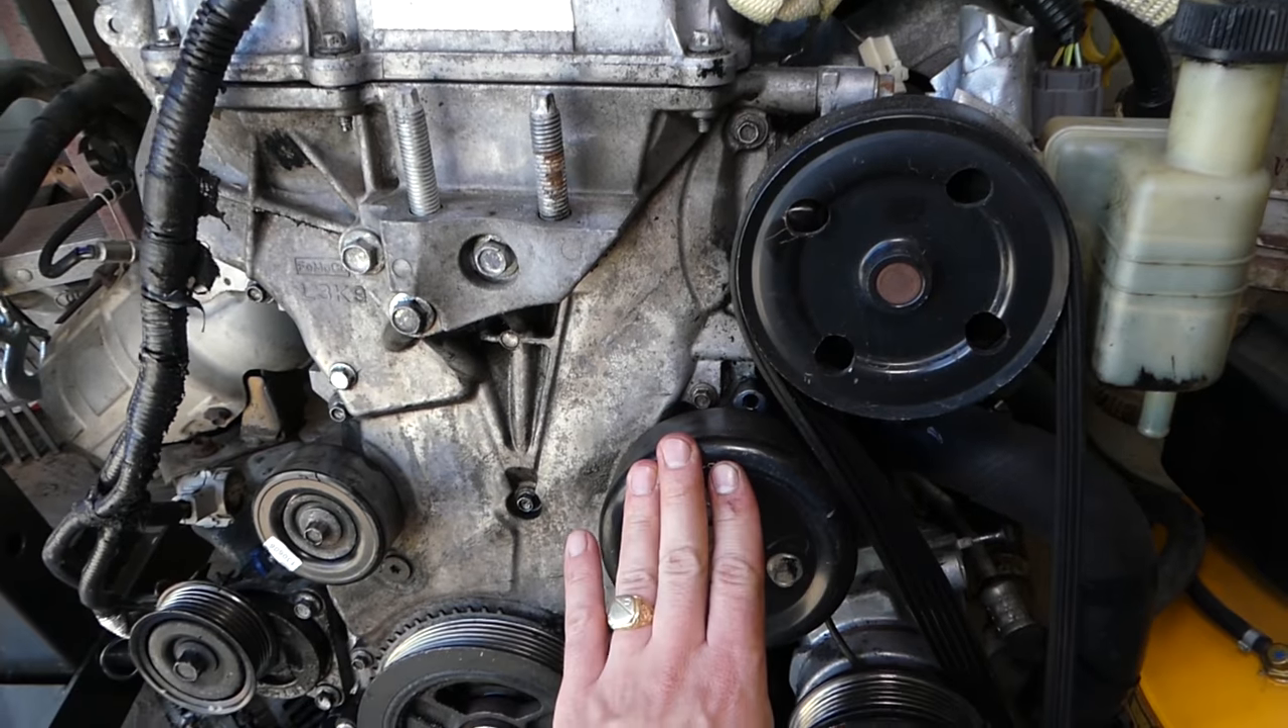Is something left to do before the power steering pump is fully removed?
Yes.